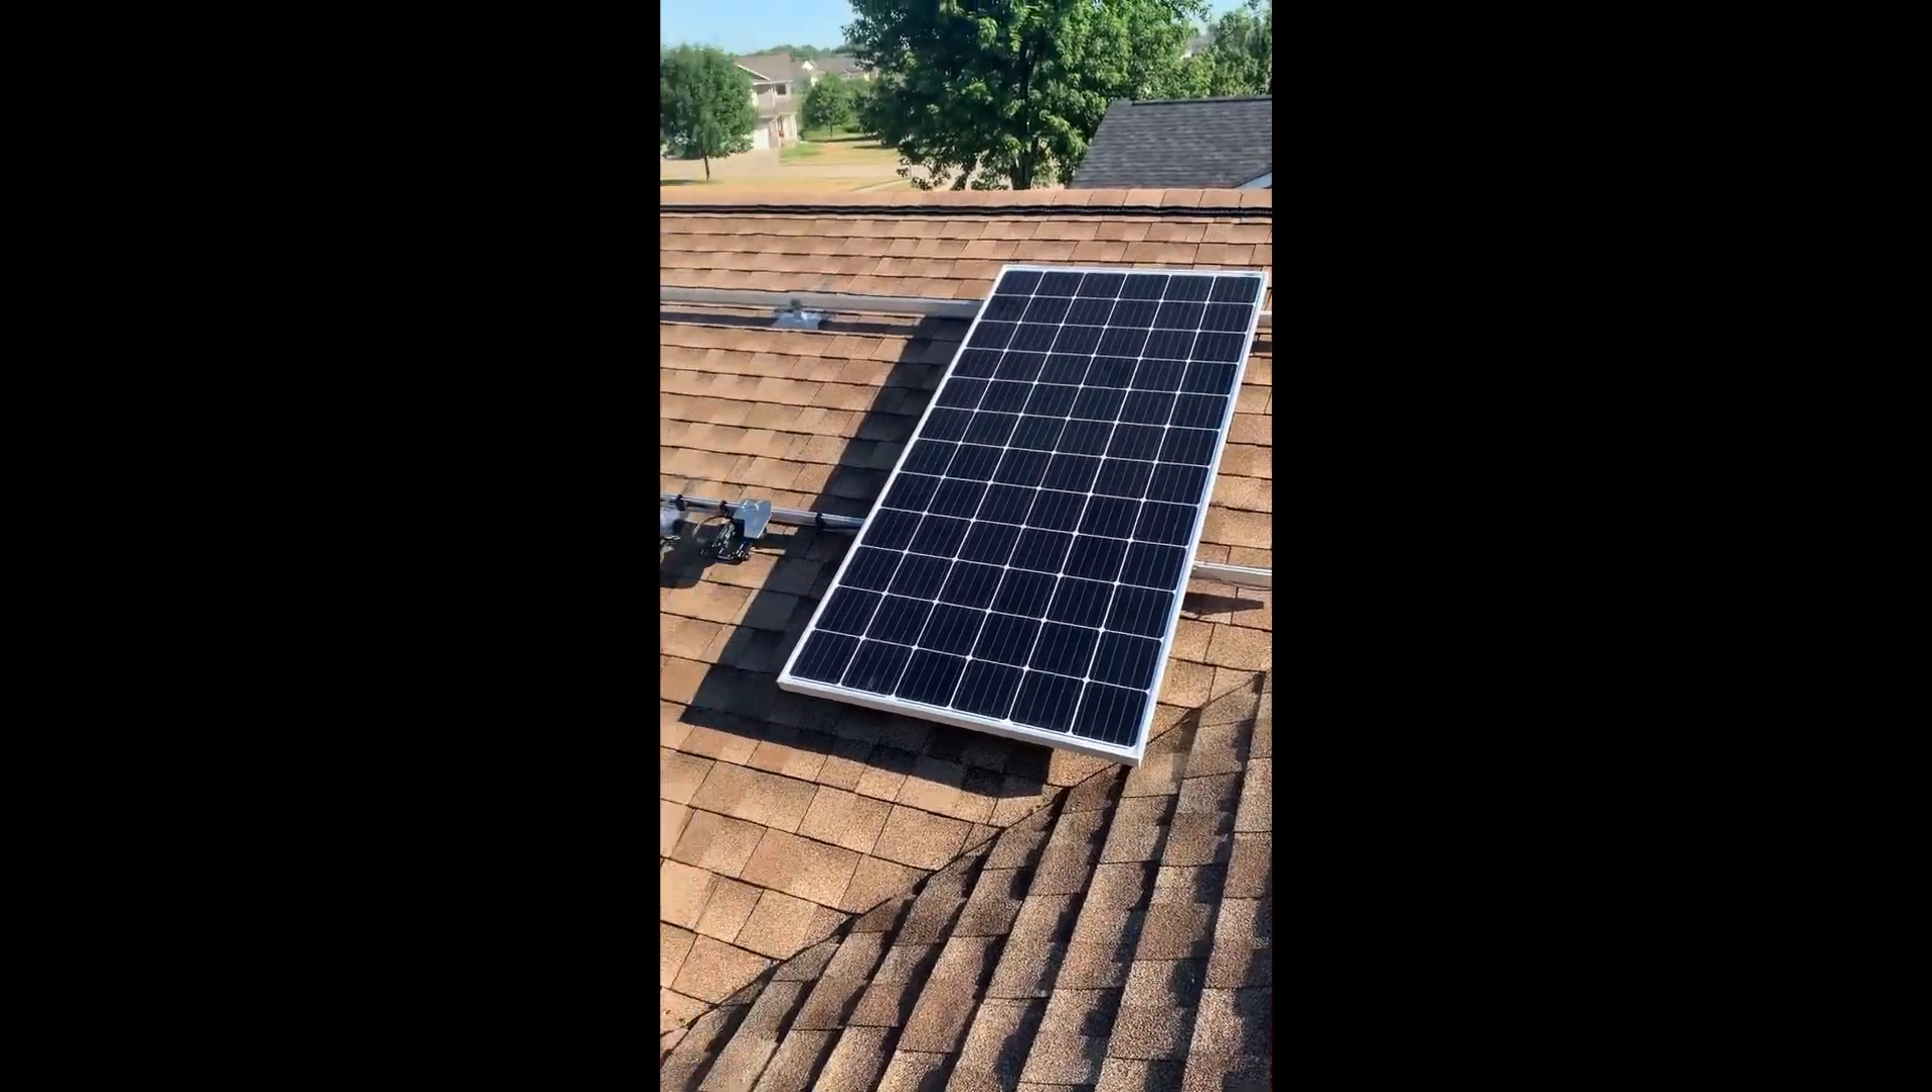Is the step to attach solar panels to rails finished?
No.